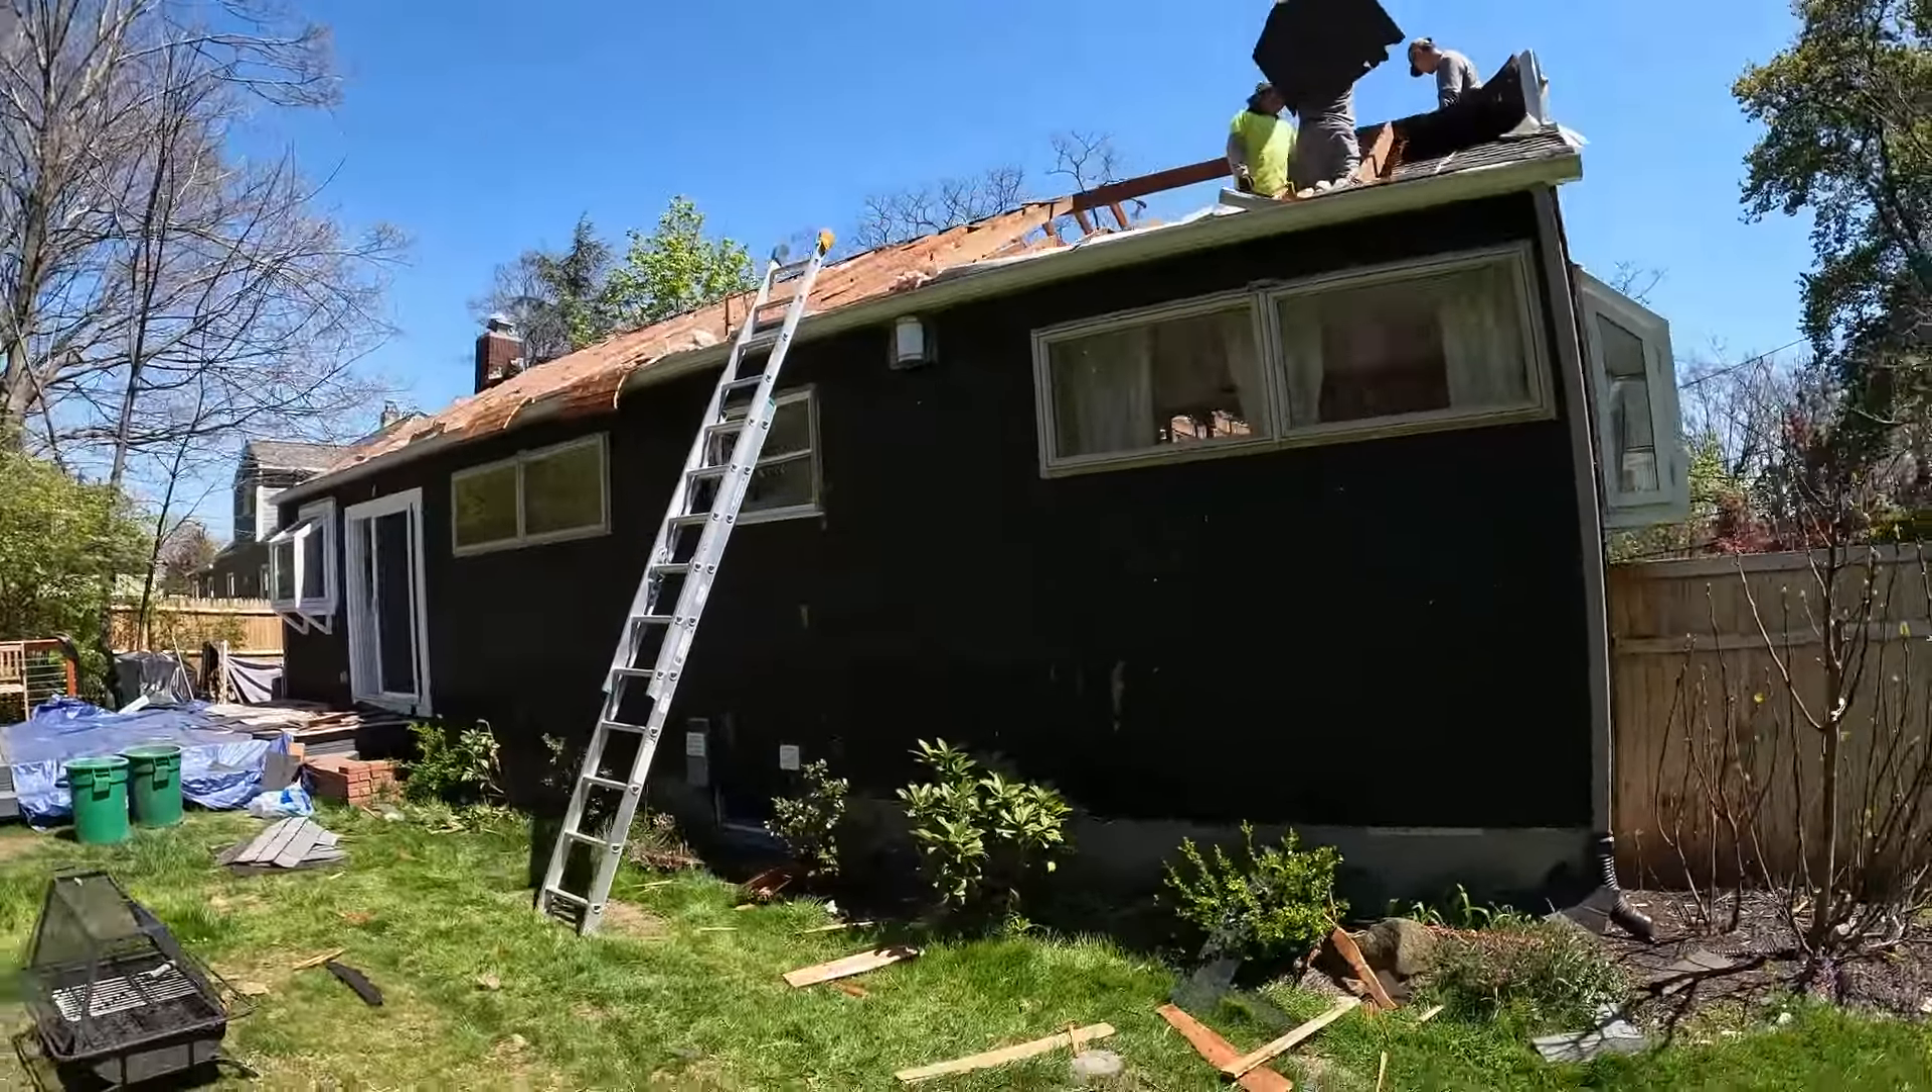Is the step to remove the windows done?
No.